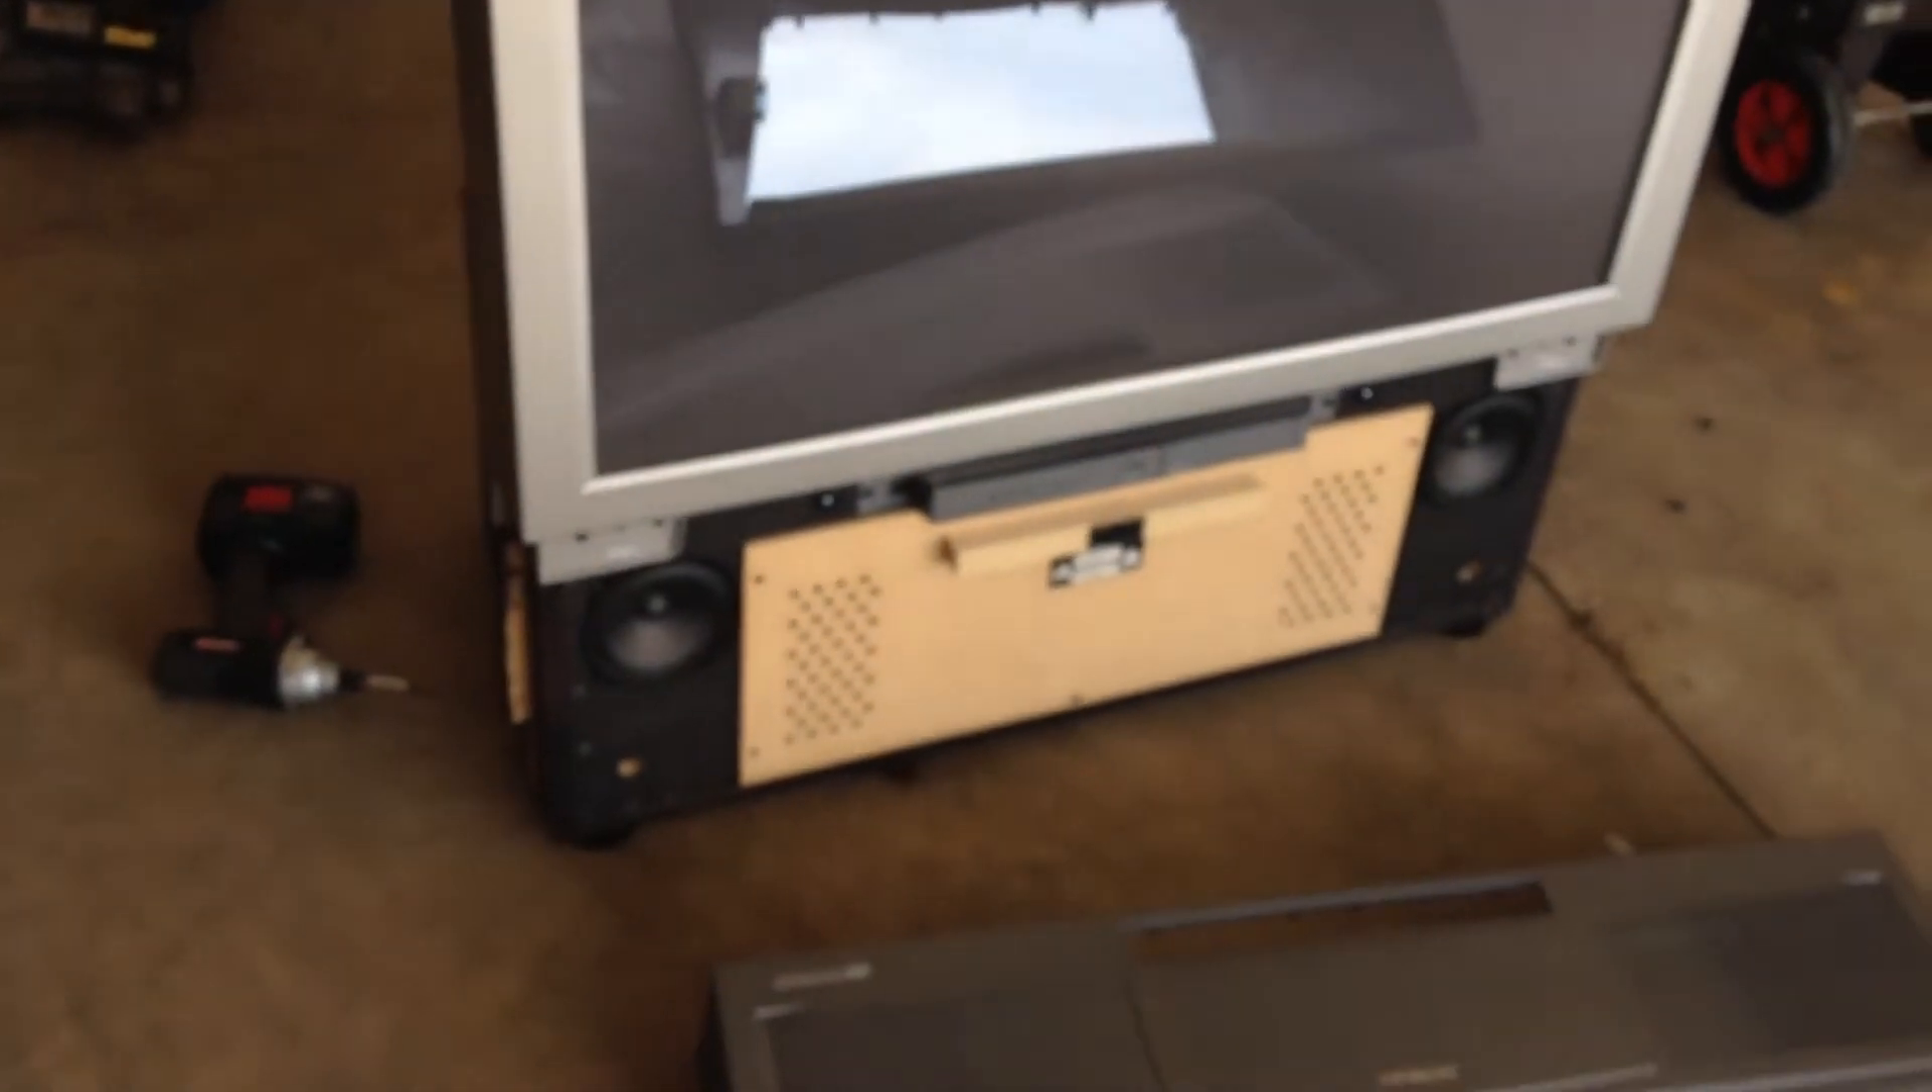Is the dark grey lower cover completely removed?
Yes.